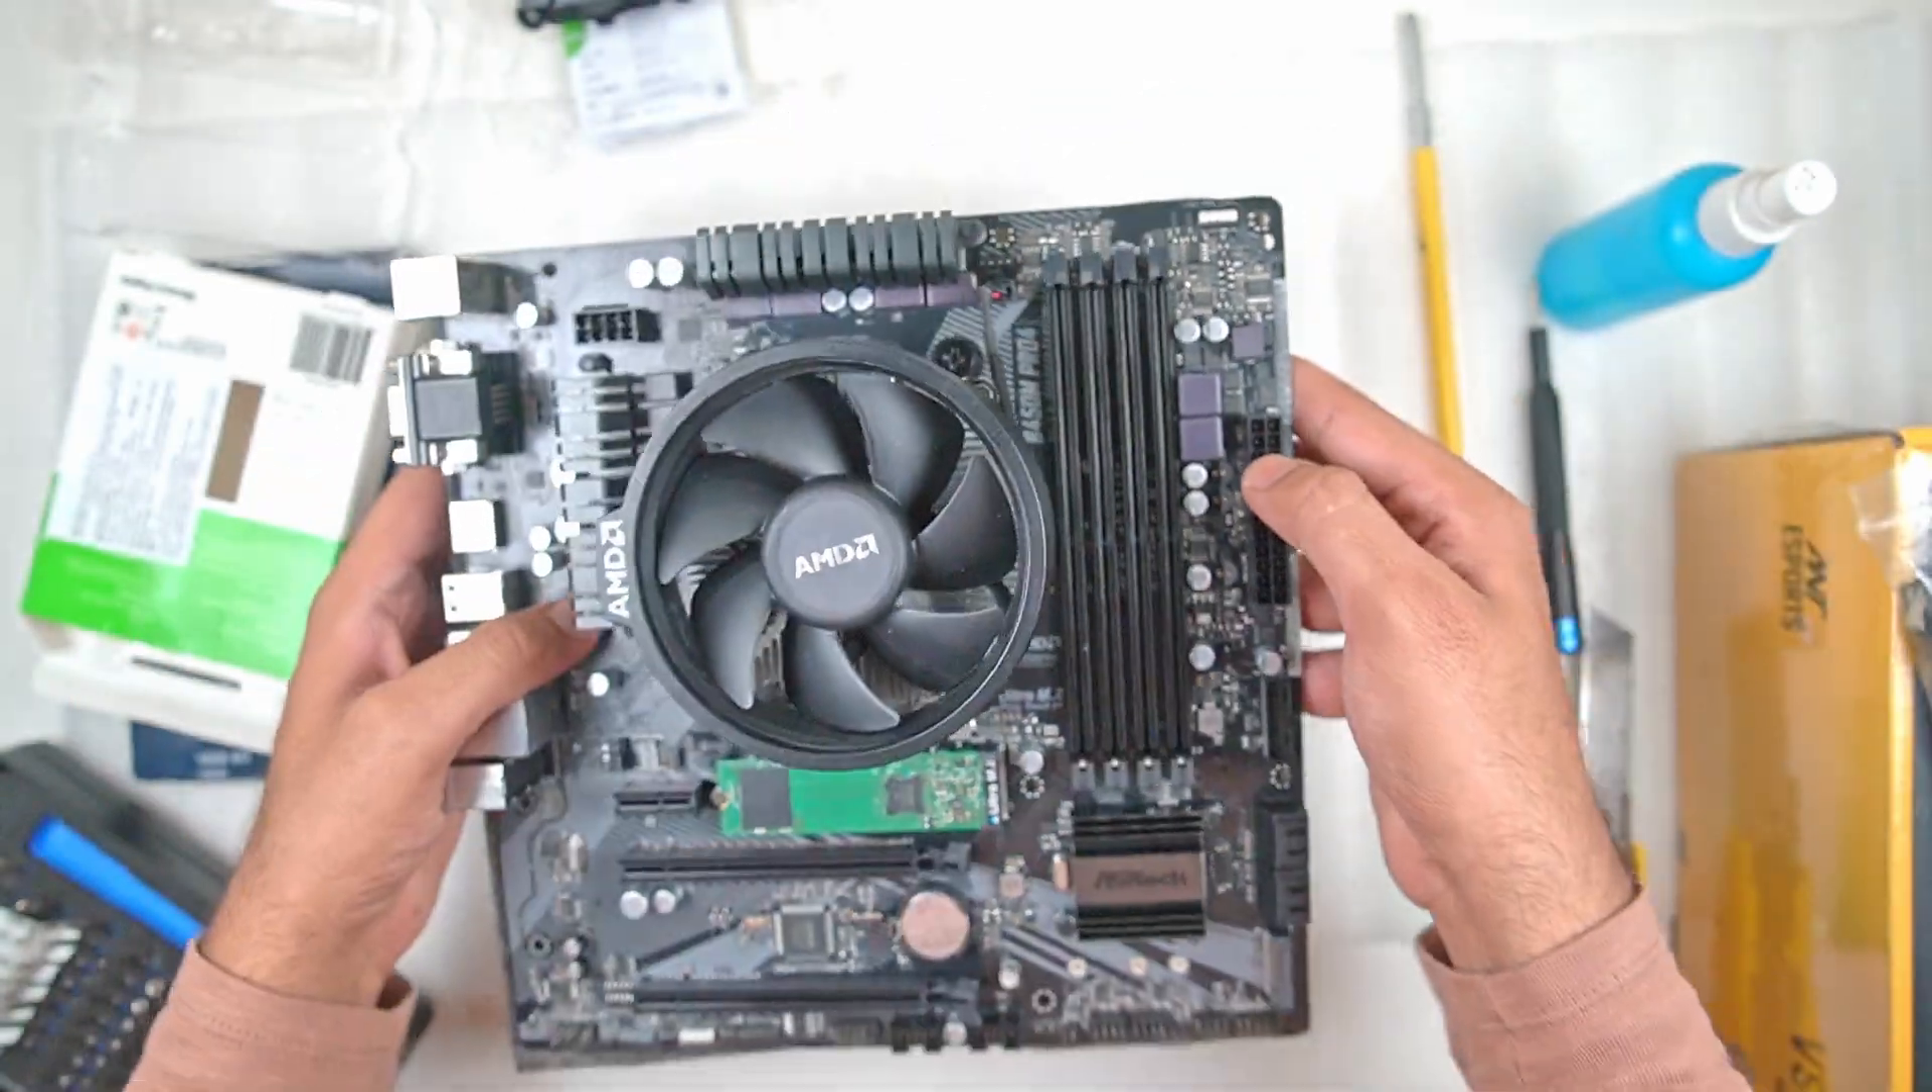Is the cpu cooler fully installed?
Yes.